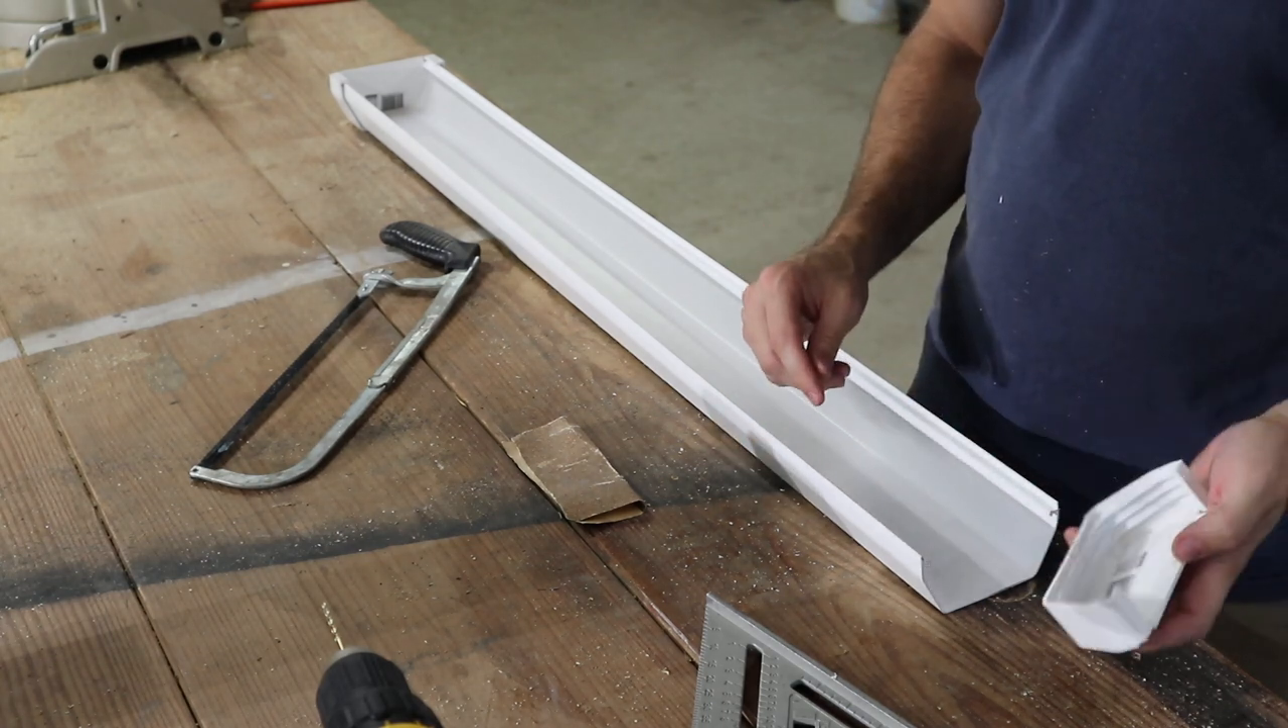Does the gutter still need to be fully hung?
Yes.